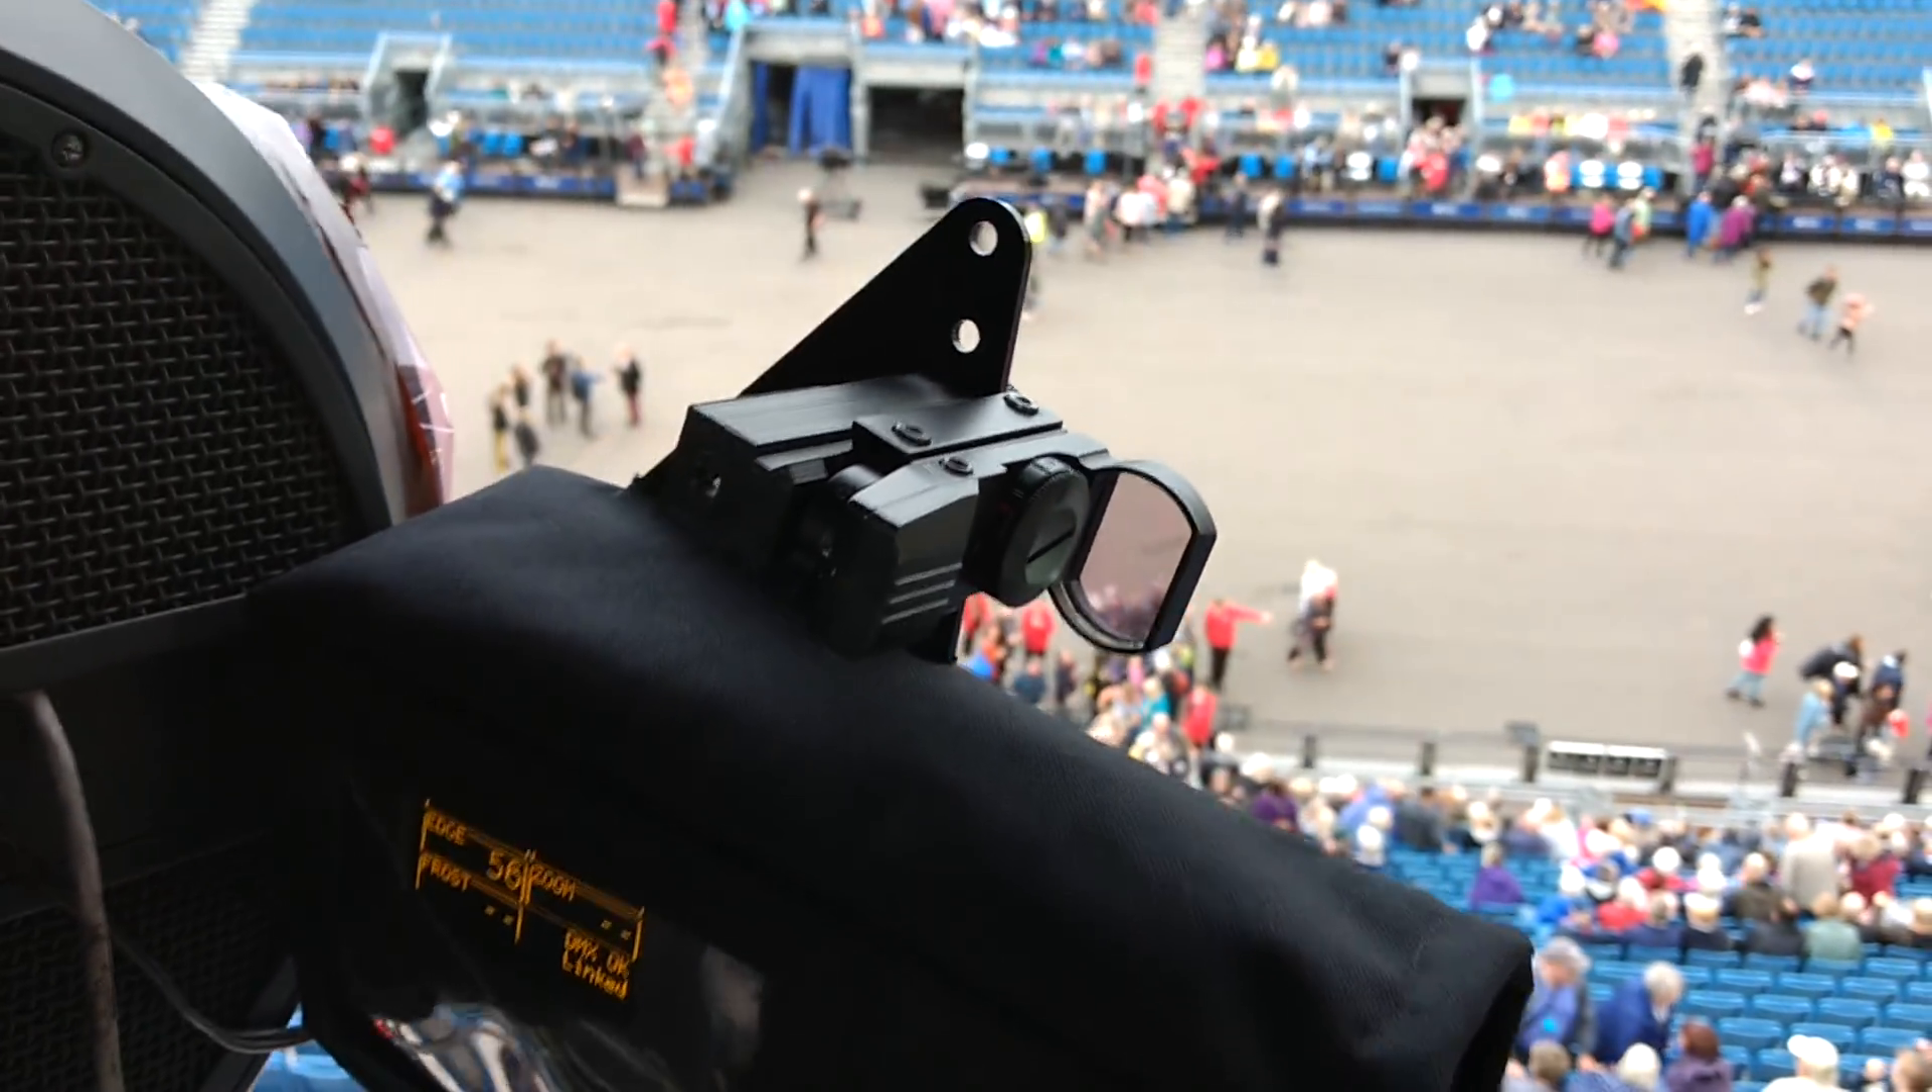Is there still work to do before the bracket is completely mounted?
No.